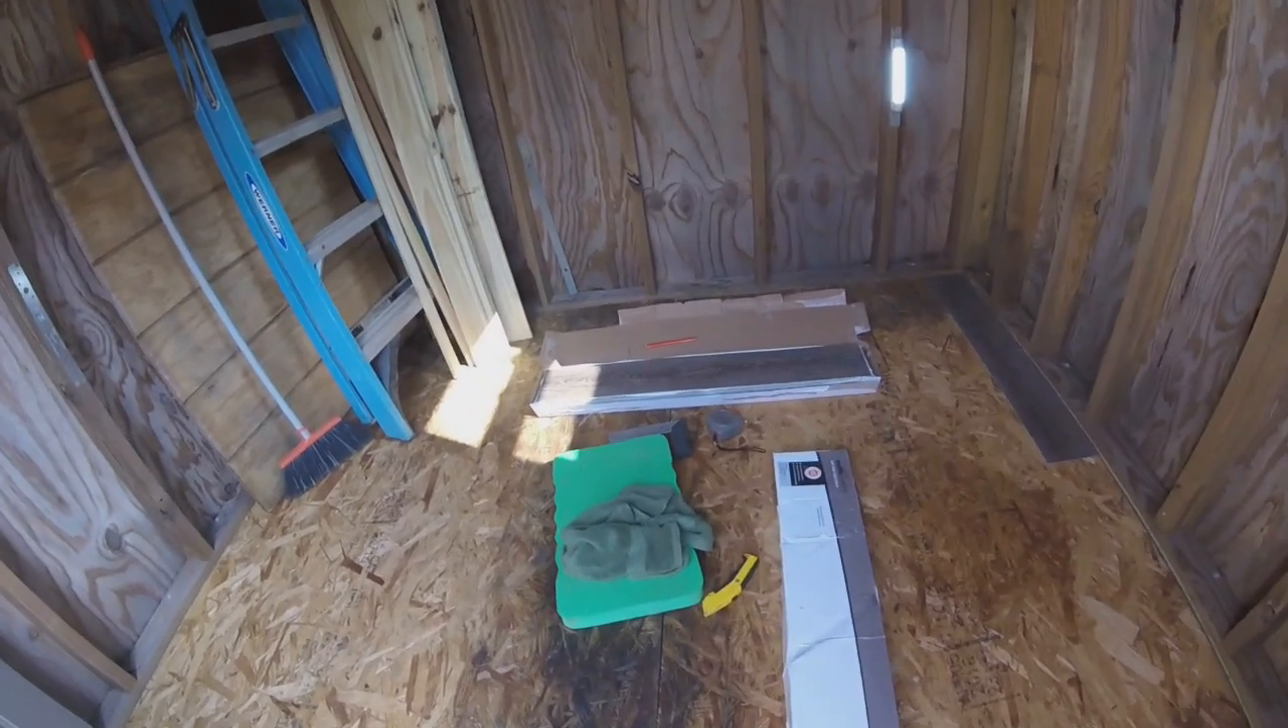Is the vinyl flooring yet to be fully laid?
Yes.